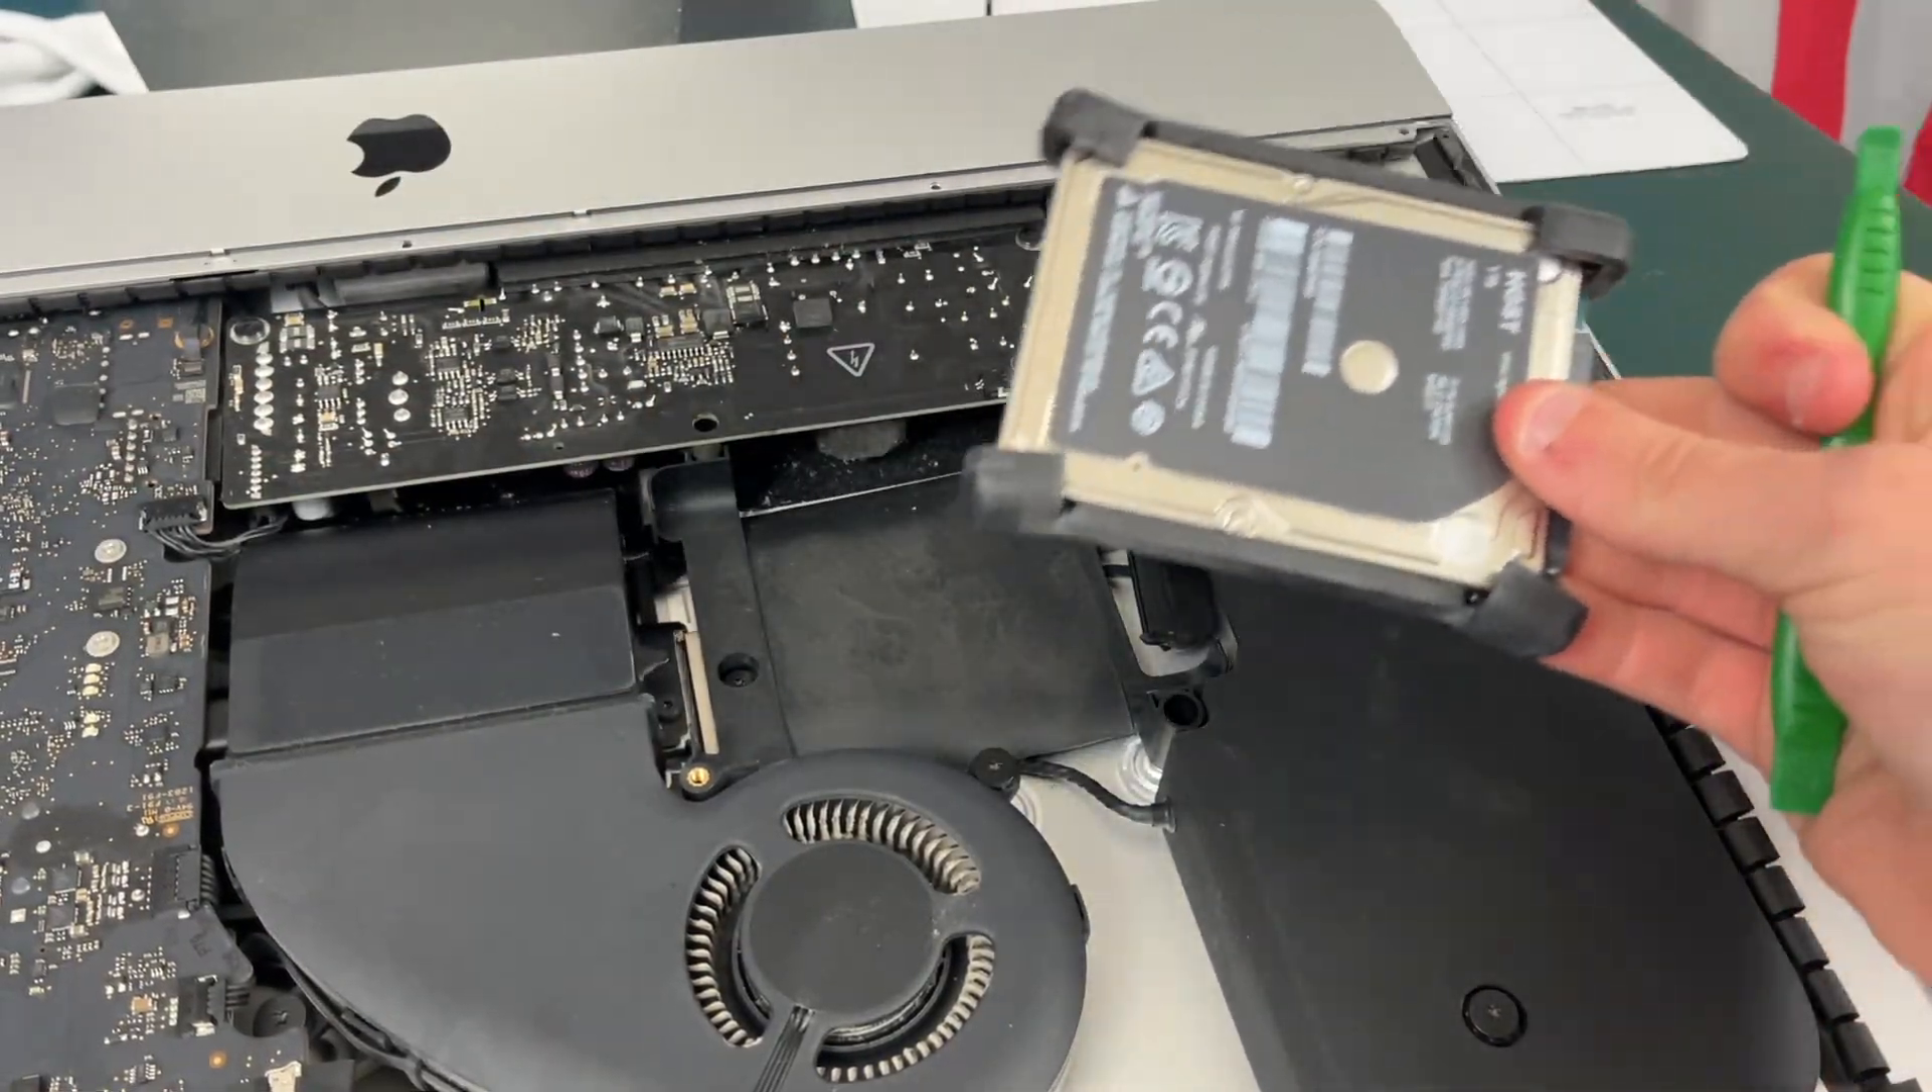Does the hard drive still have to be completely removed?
No.